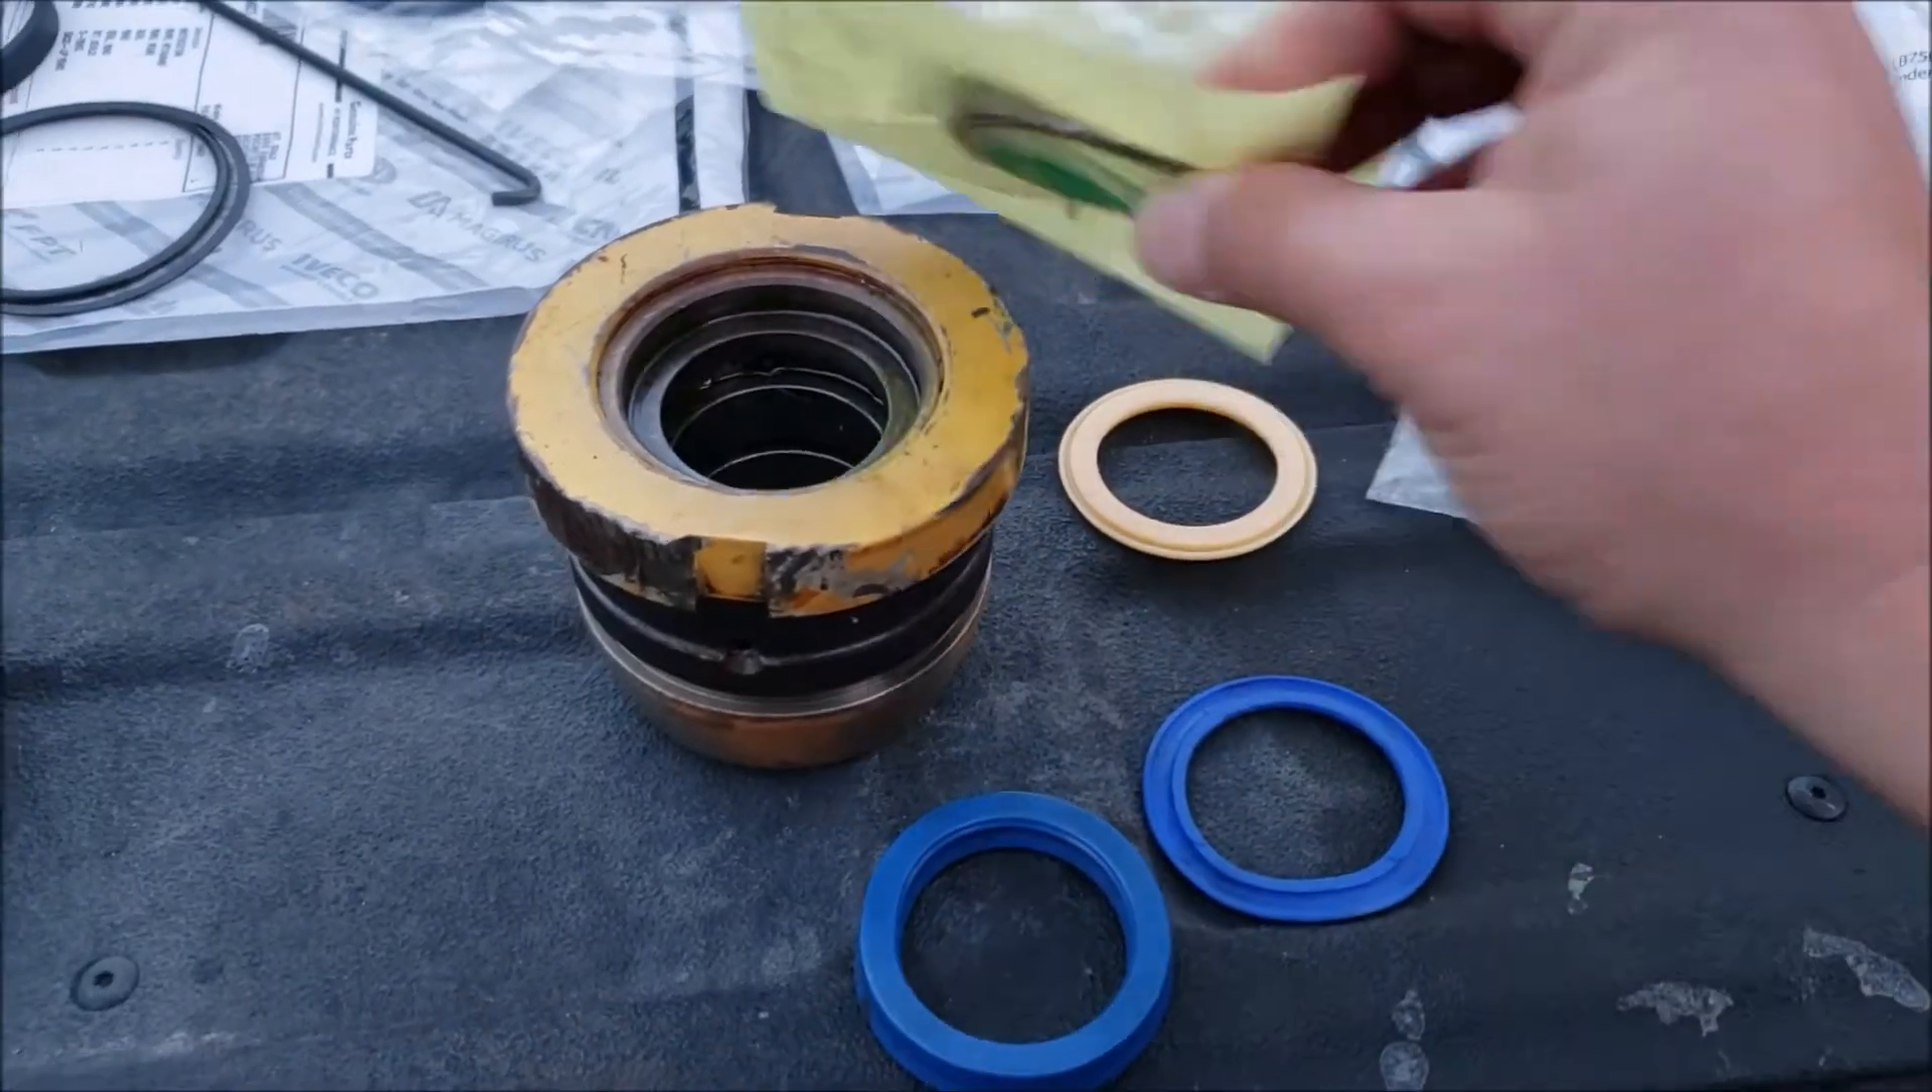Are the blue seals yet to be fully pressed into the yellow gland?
Yes.